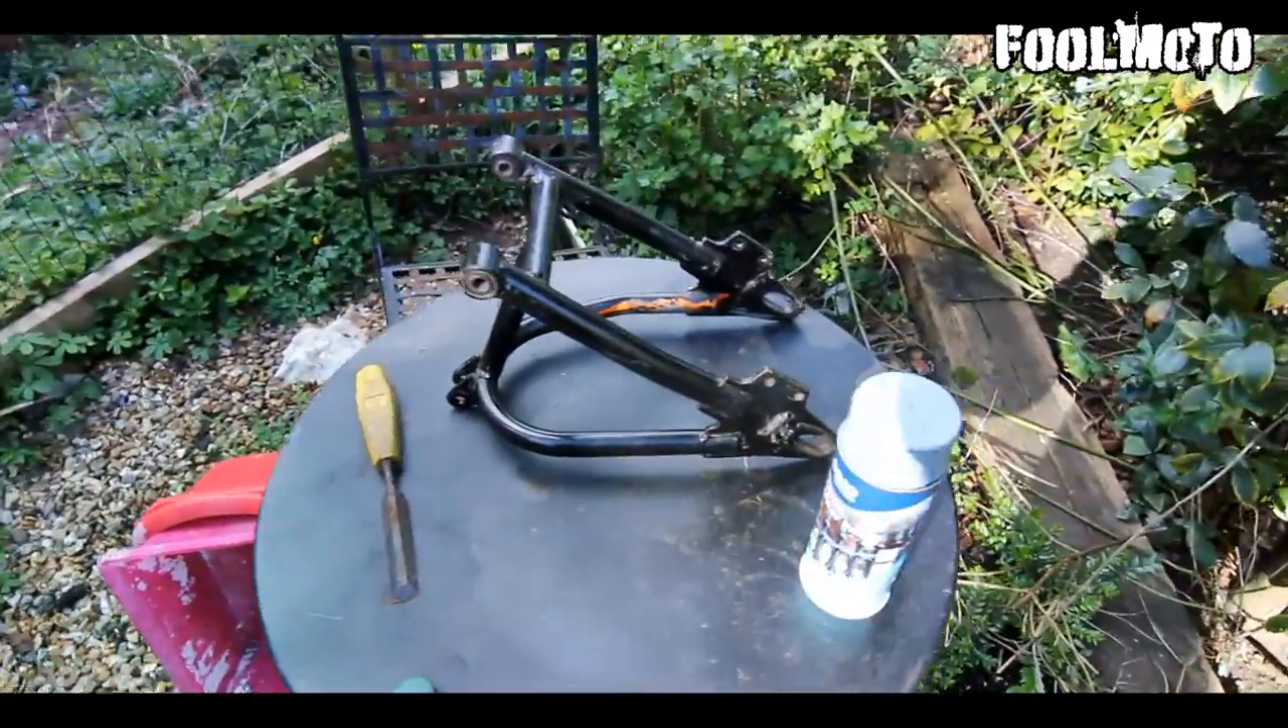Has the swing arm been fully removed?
Yes.